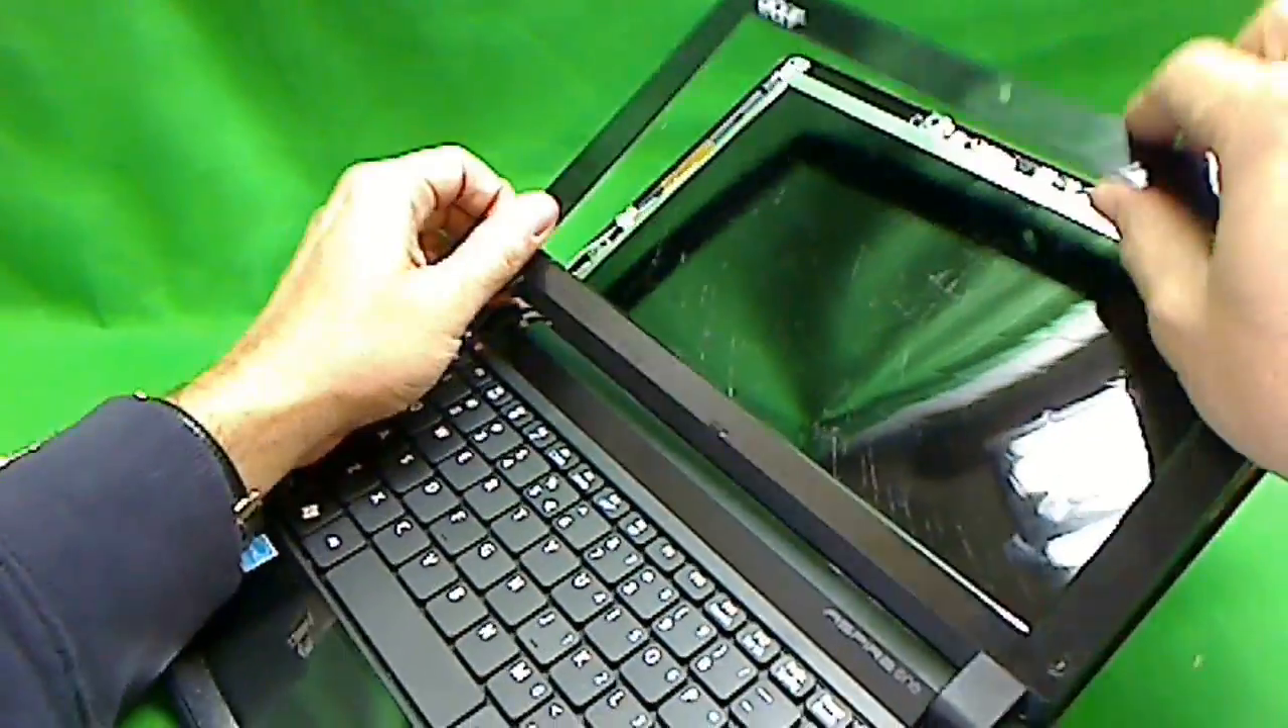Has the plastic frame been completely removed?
No.